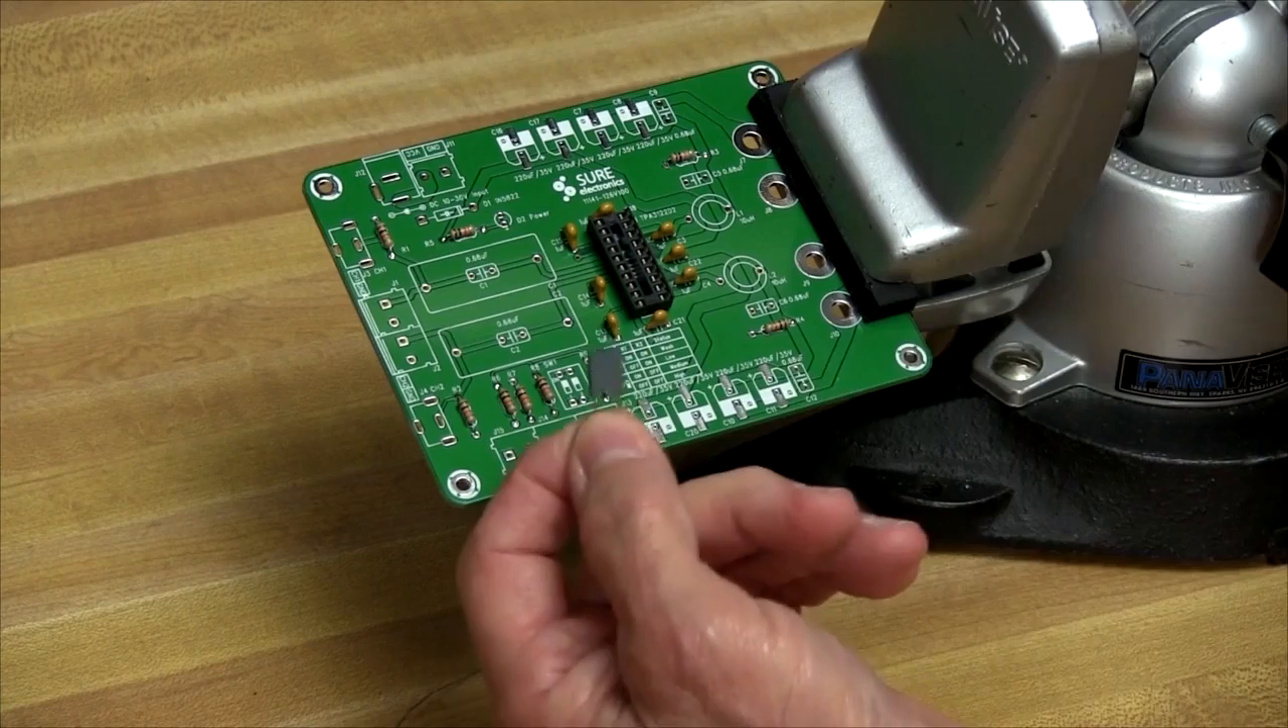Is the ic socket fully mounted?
Yes.